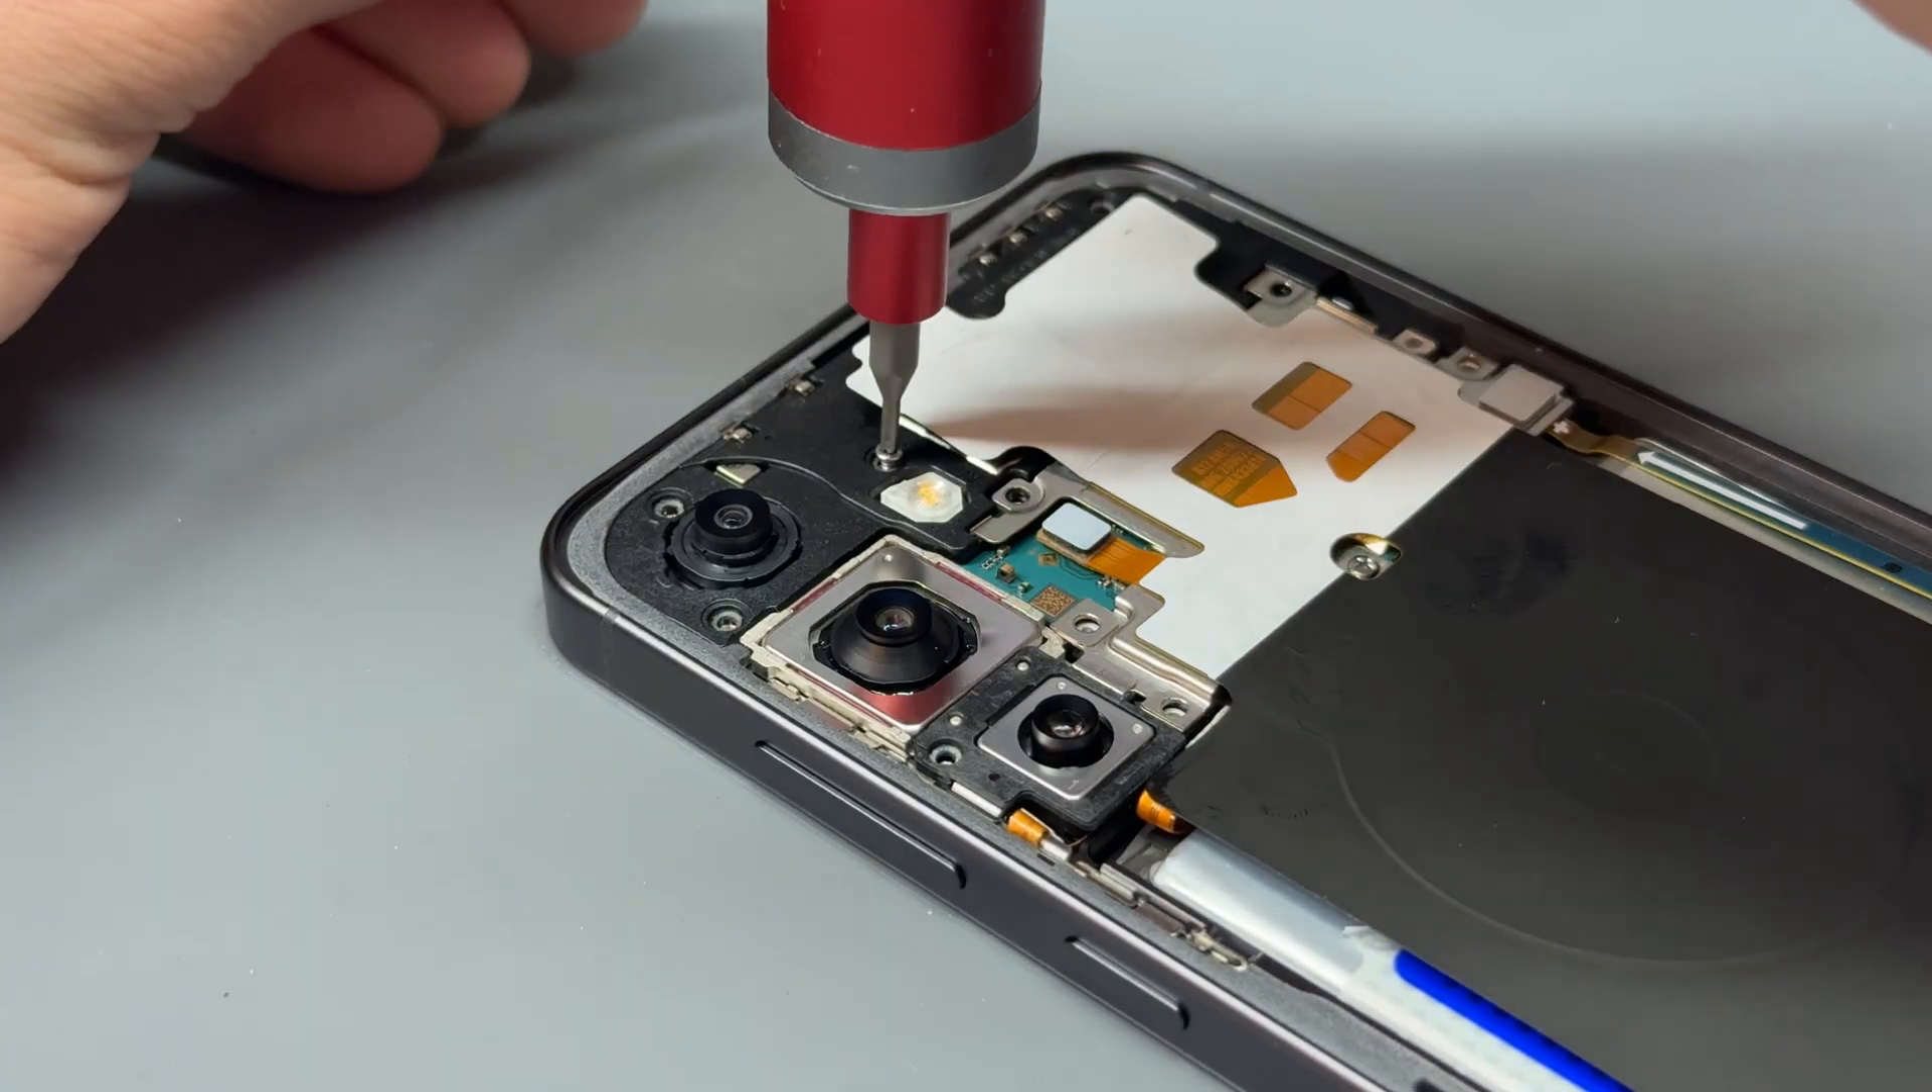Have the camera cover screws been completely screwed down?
No.